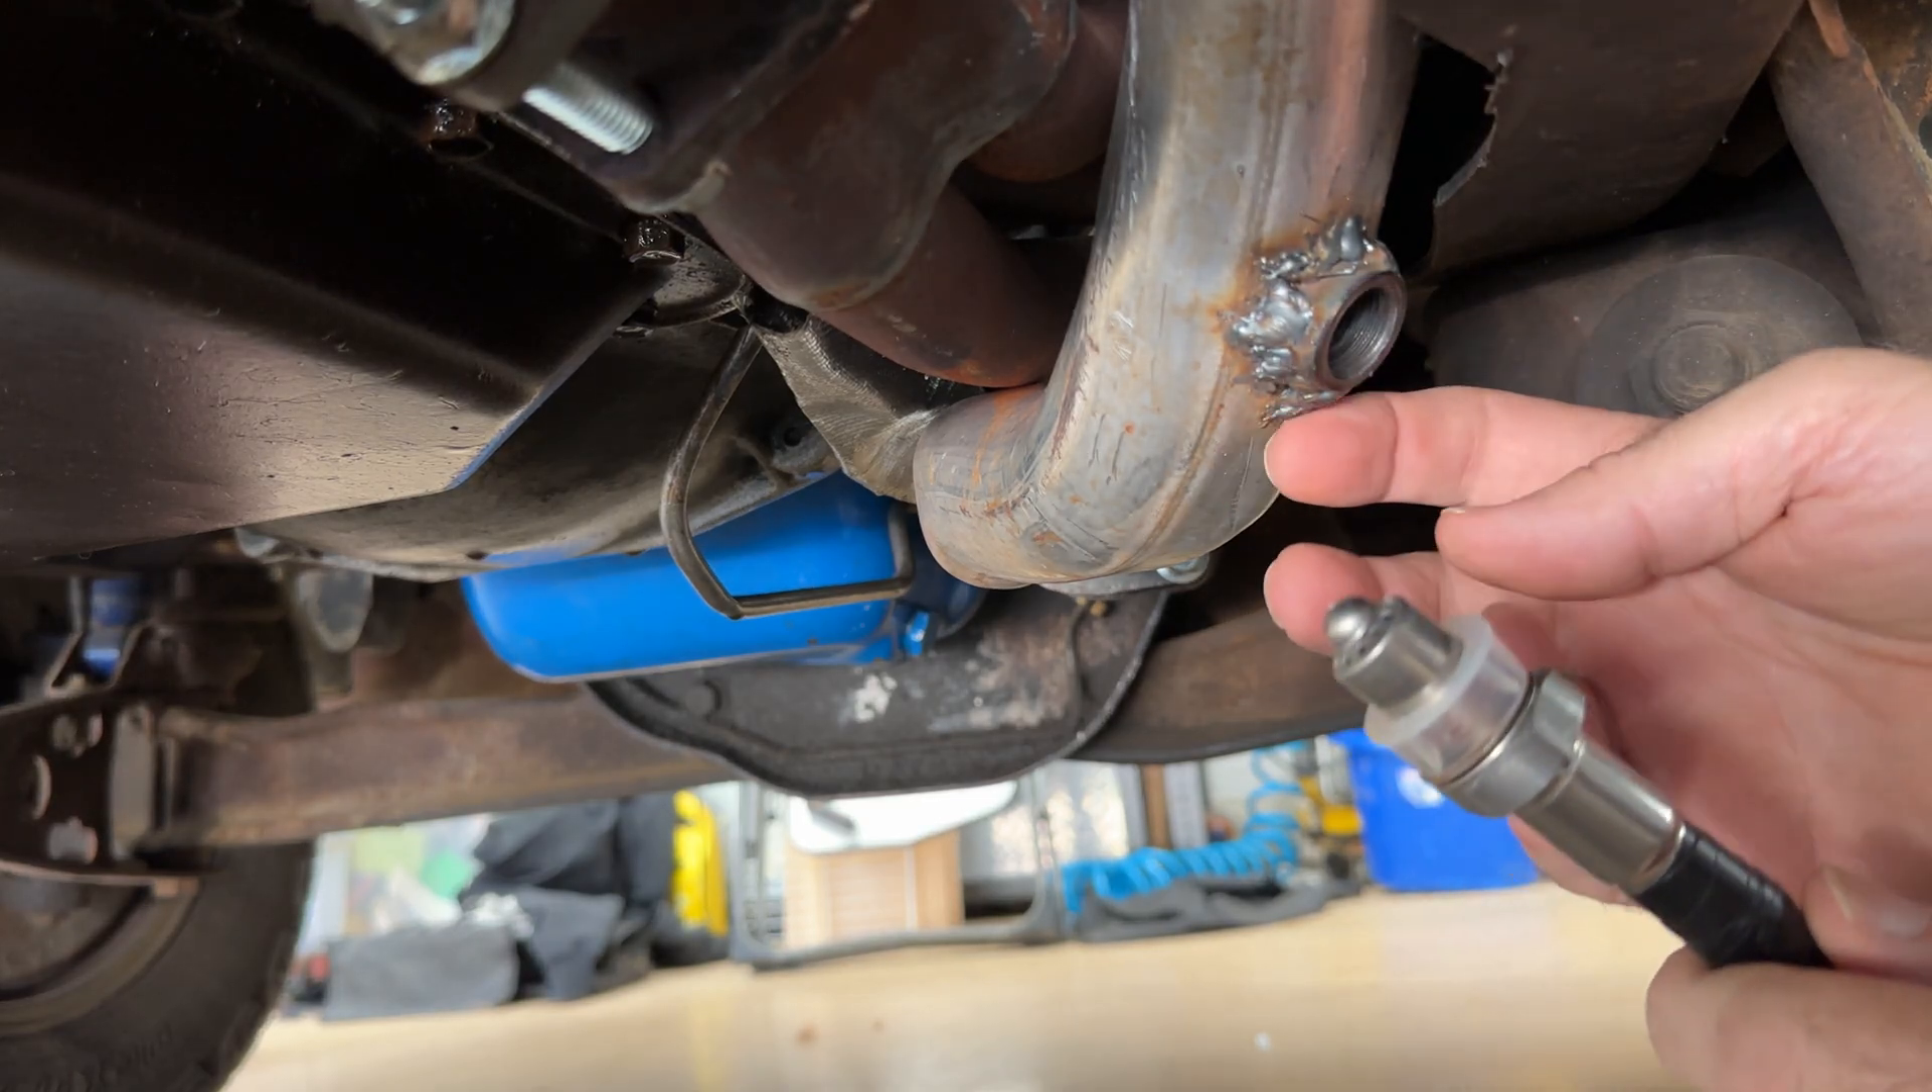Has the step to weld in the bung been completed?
Yes.